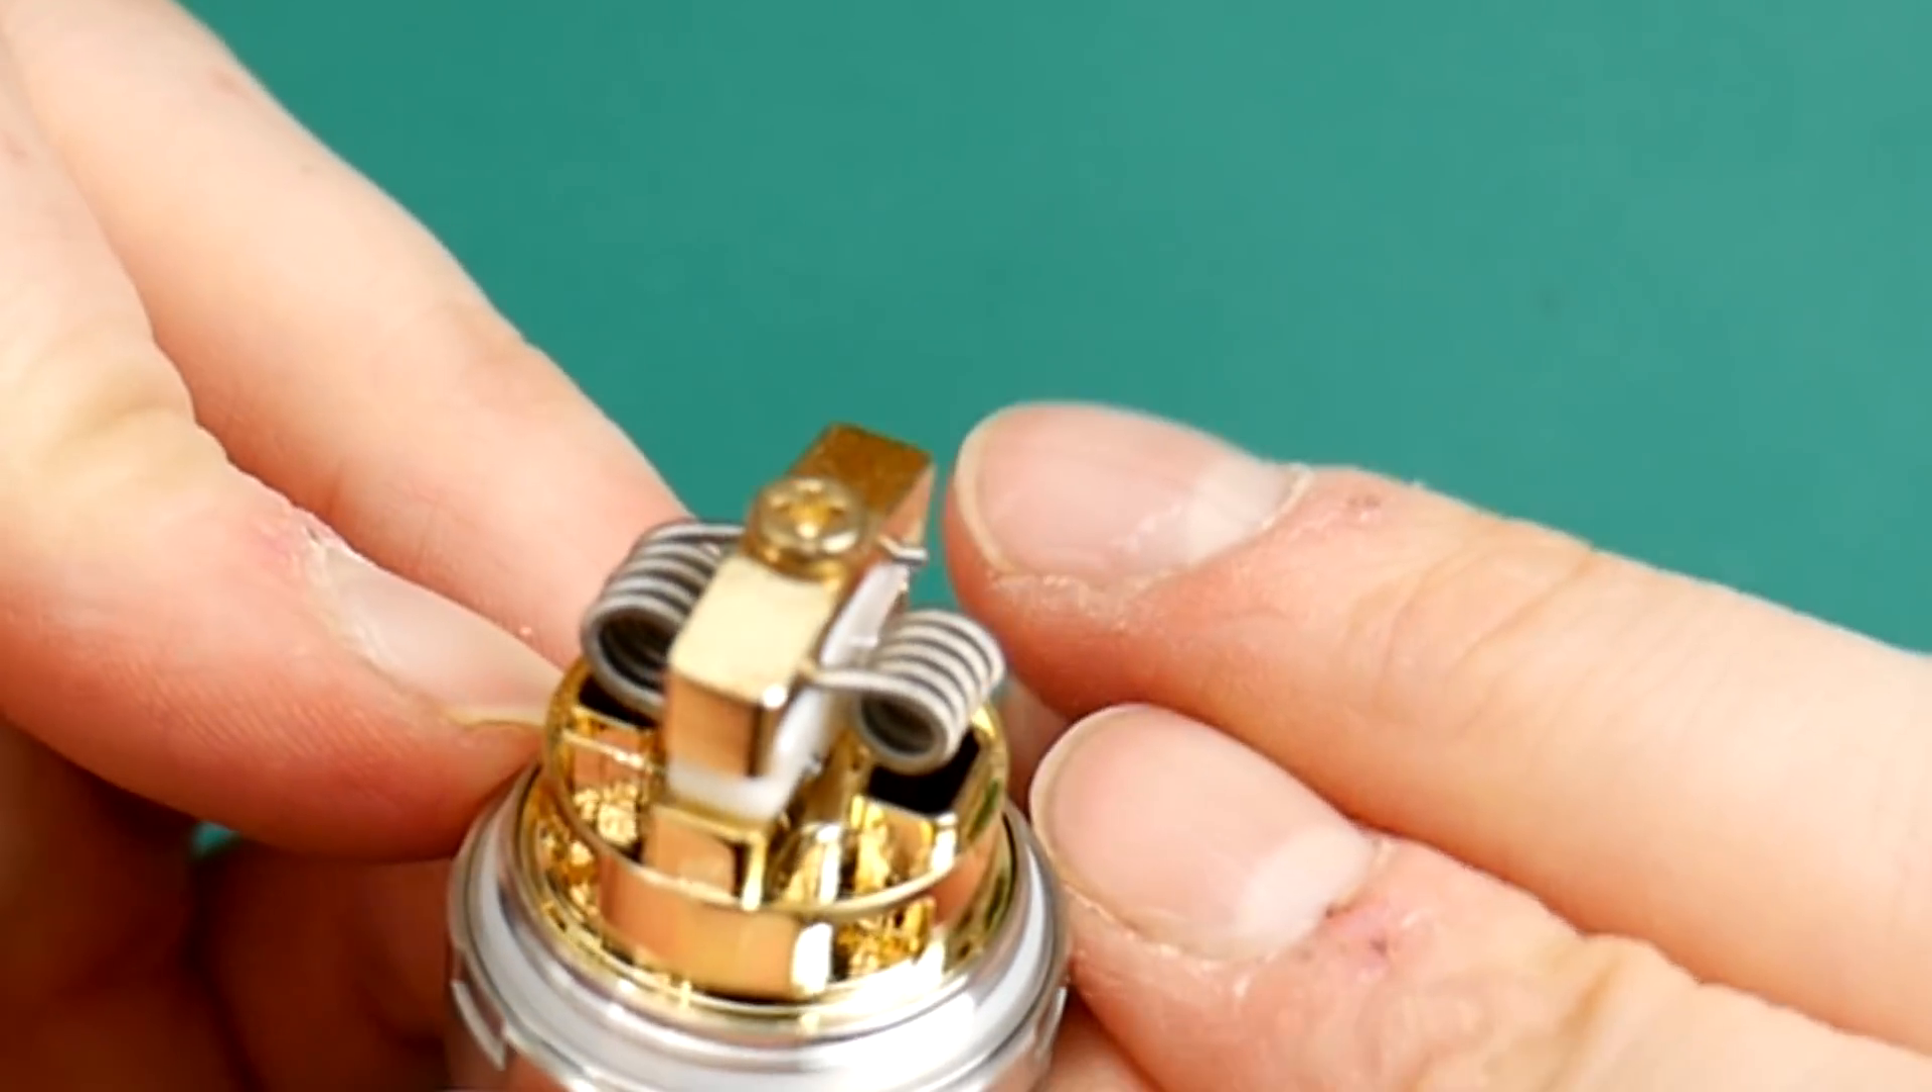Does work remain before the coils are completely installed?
No.